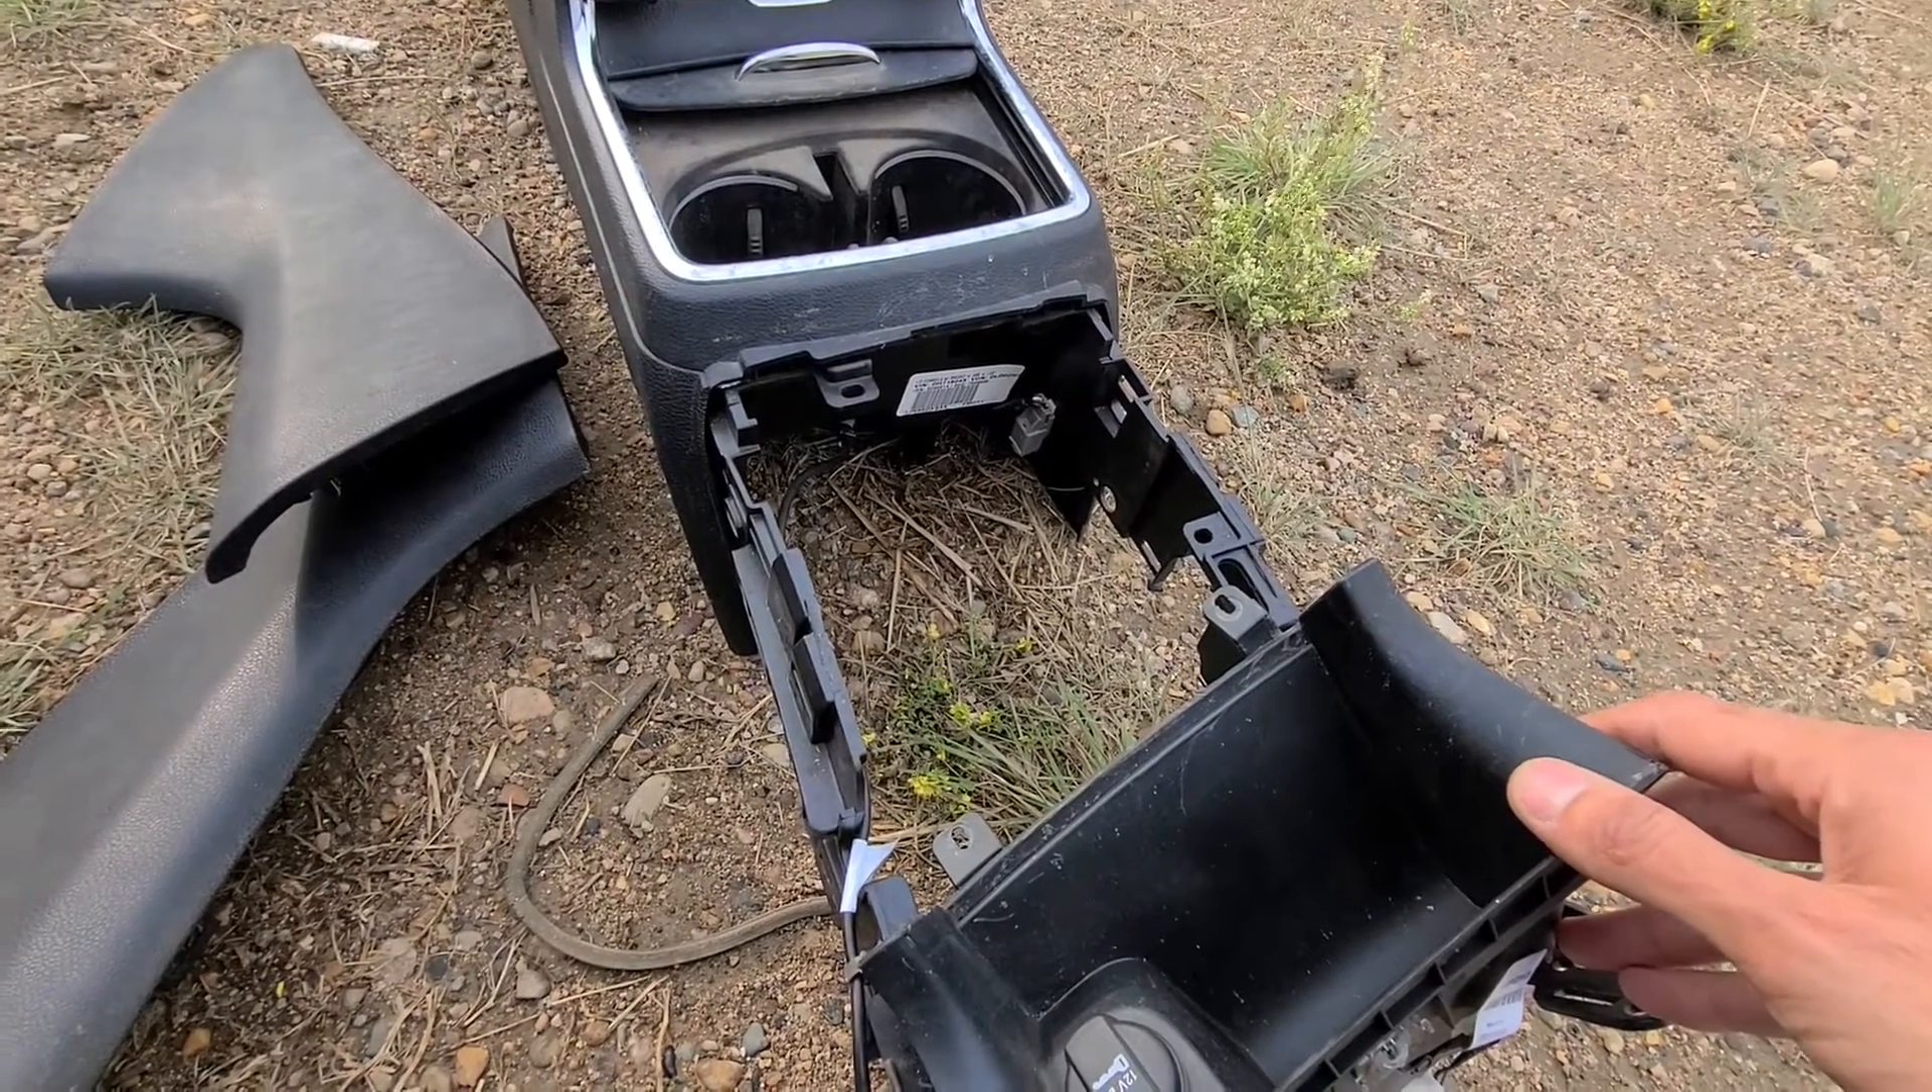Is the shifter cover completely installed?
No.